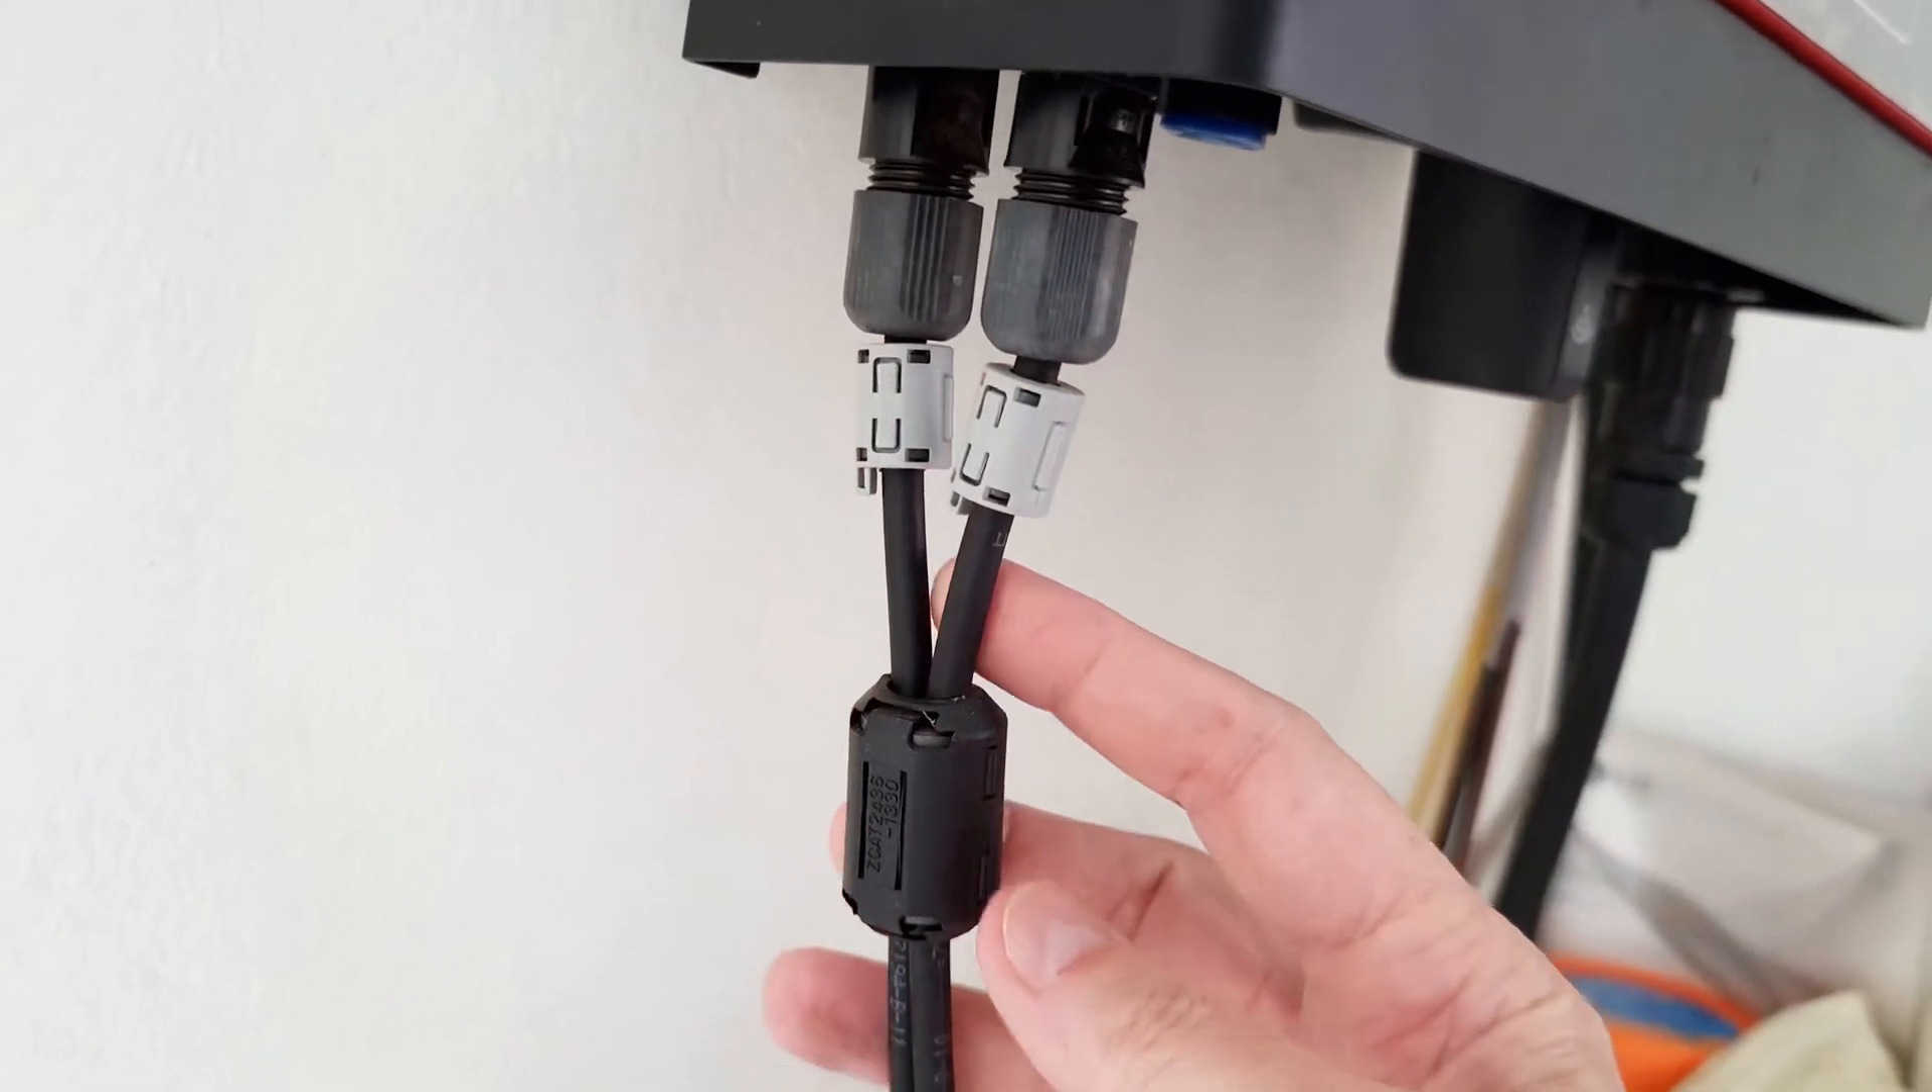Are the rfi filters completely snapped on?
Yes.